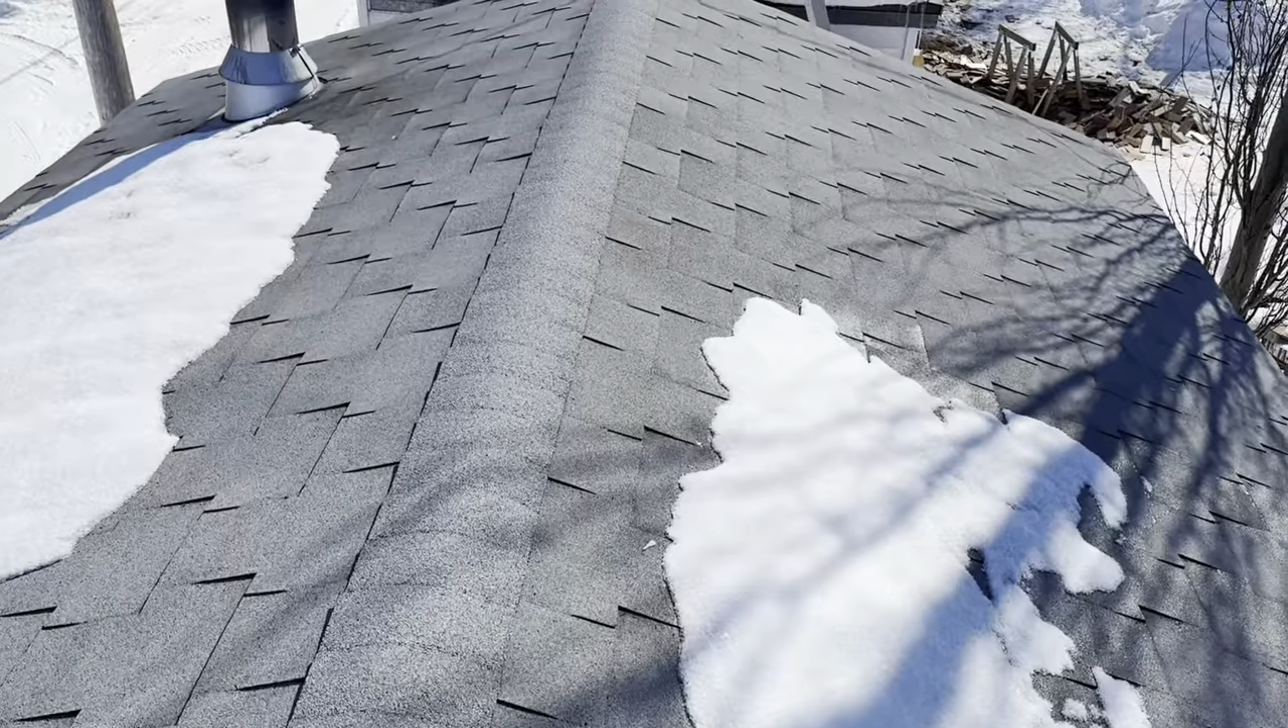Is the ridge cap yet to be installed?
No.